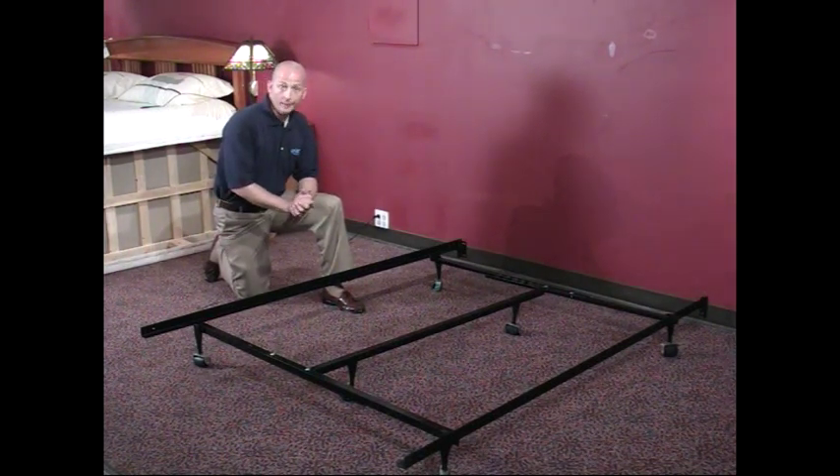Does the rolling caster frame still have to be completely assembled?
No.